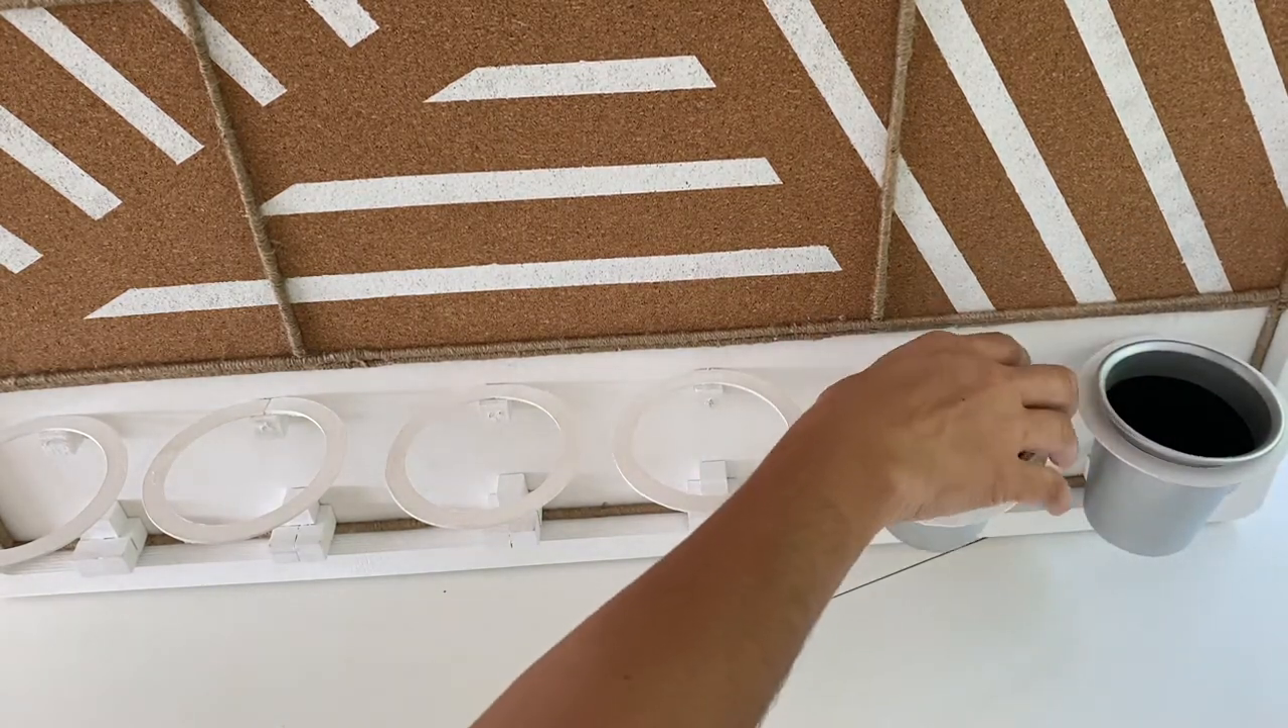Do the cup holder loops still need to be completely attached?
No.